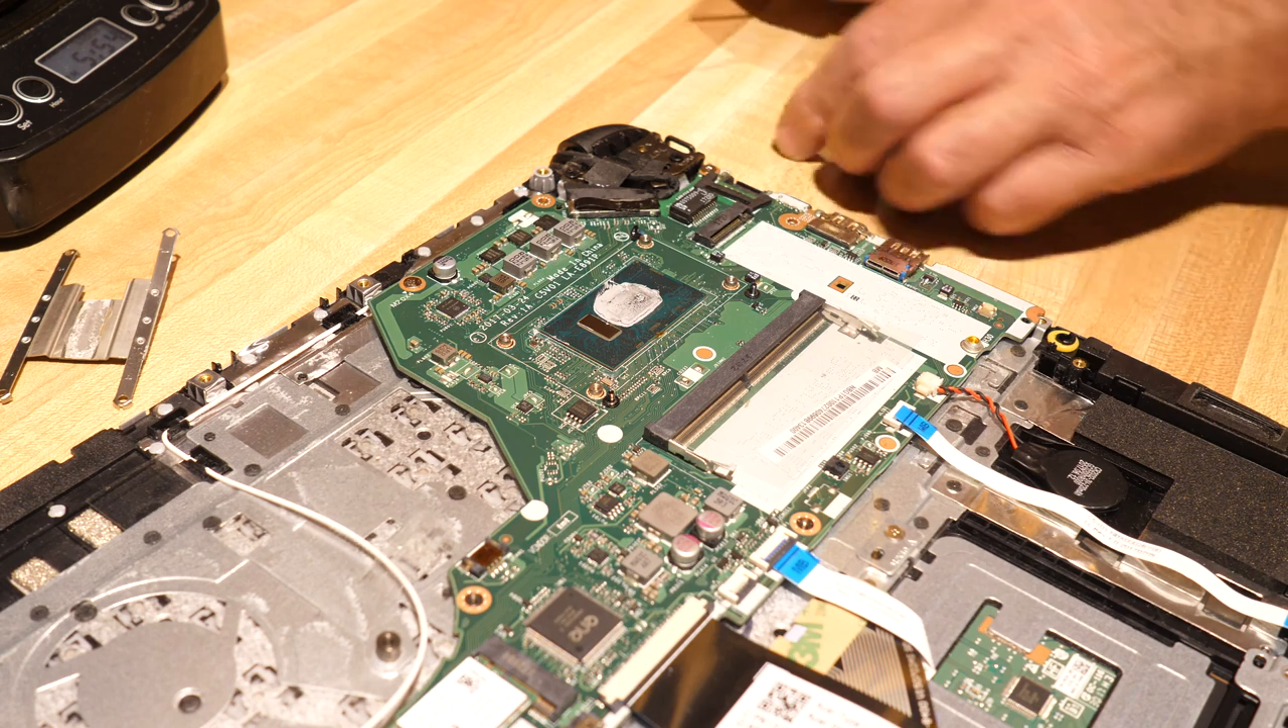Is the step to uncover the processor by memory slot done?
Yes.